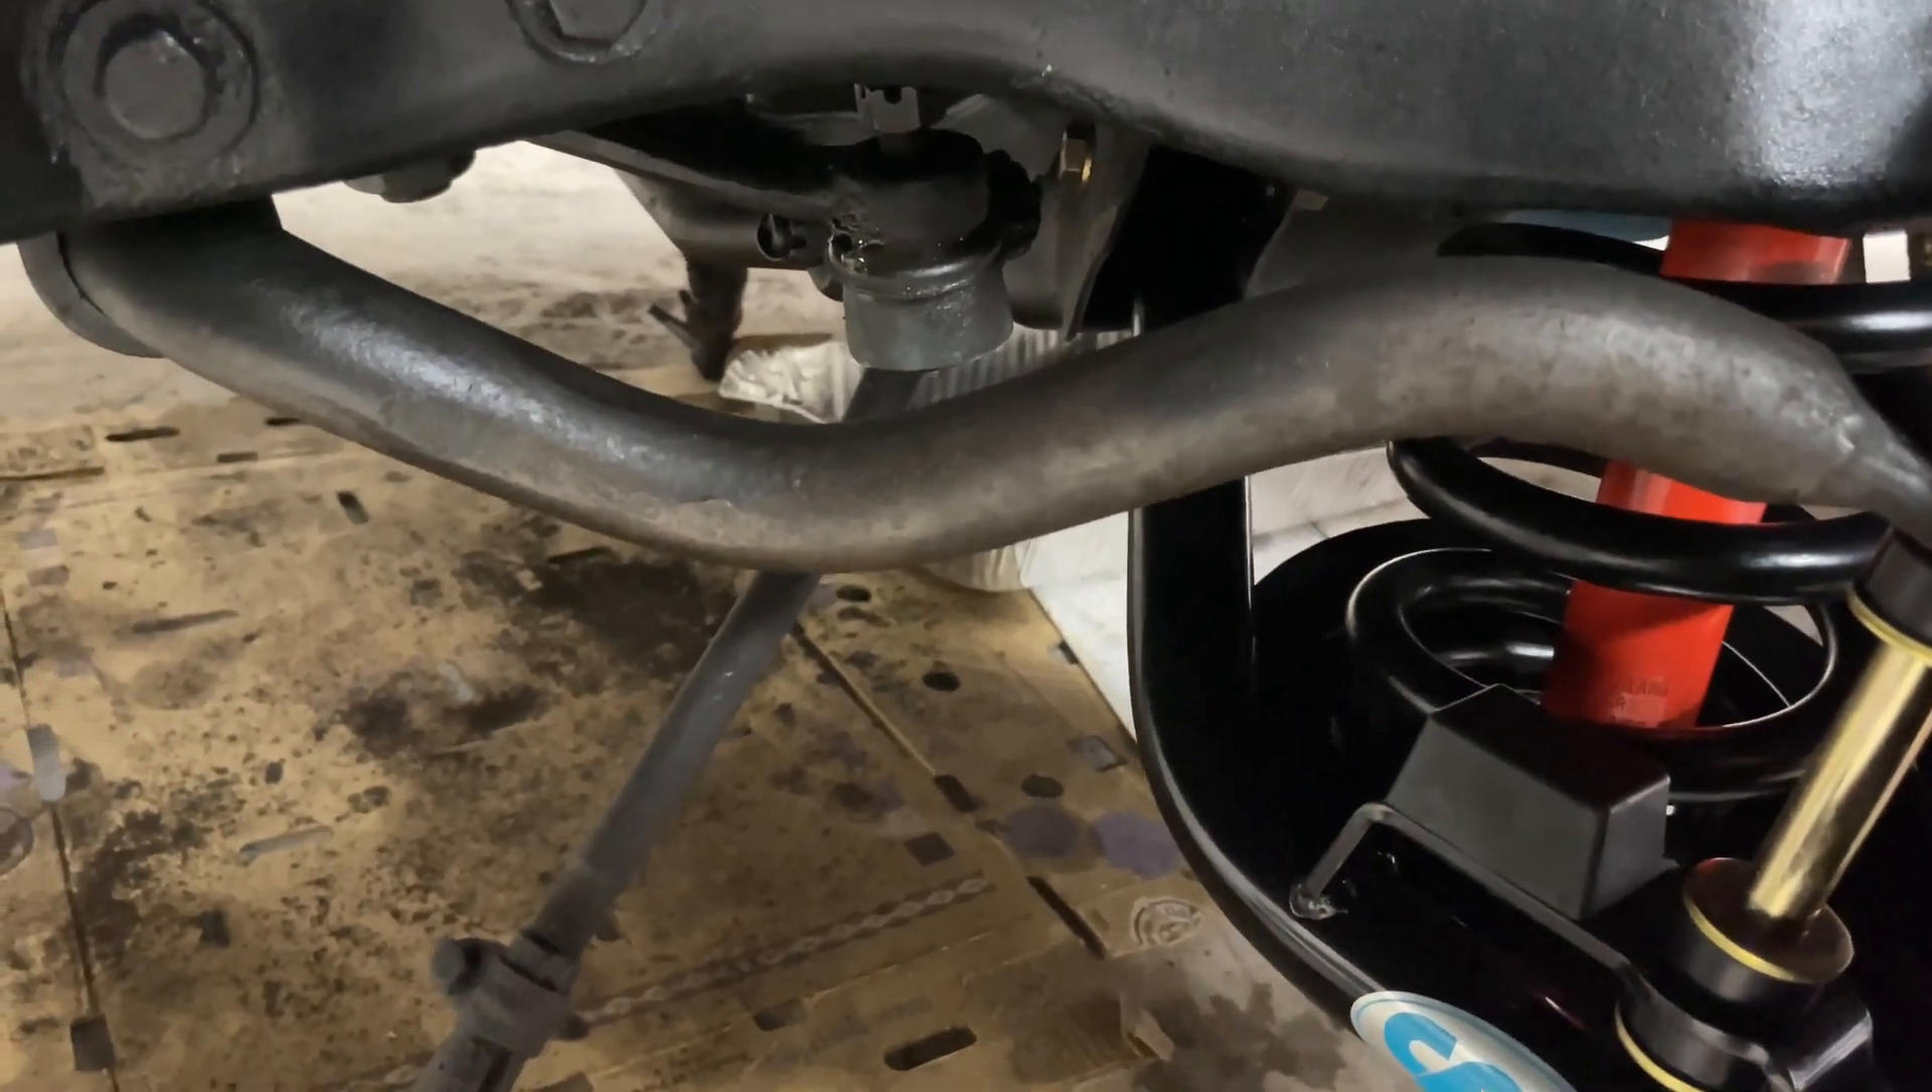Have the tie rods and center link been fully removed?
No.